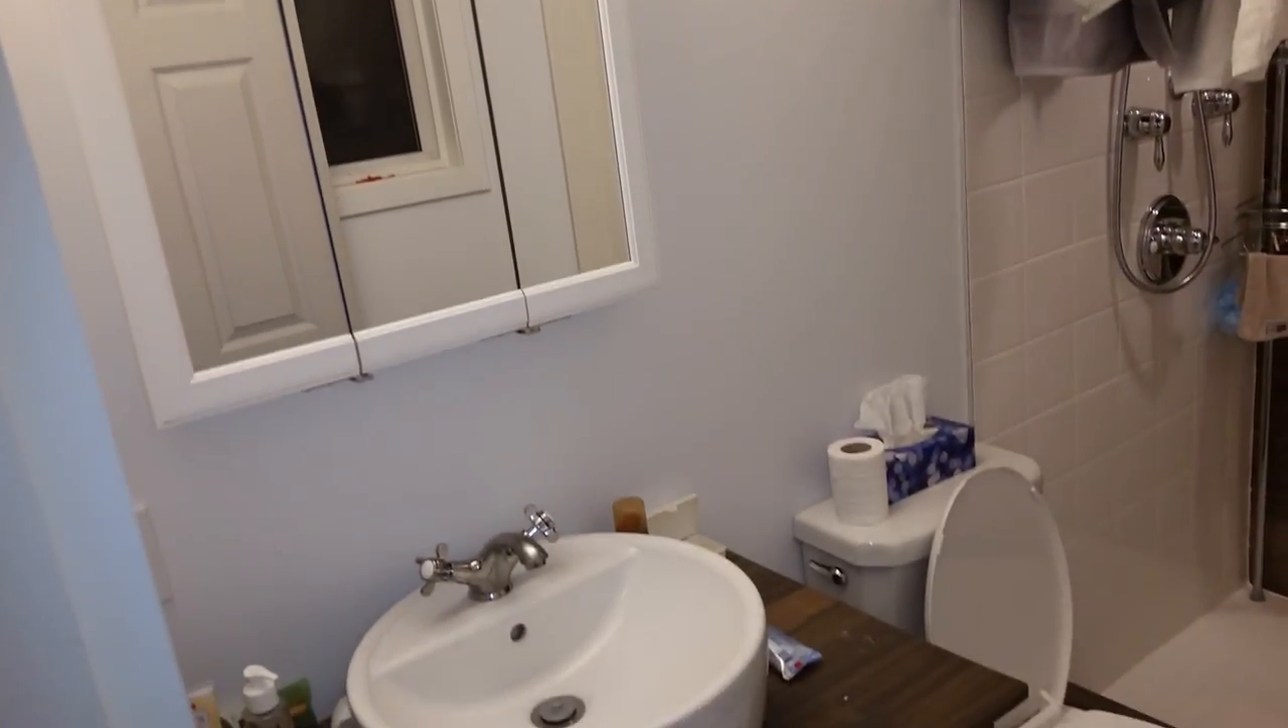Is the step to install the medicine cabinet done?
Yes.